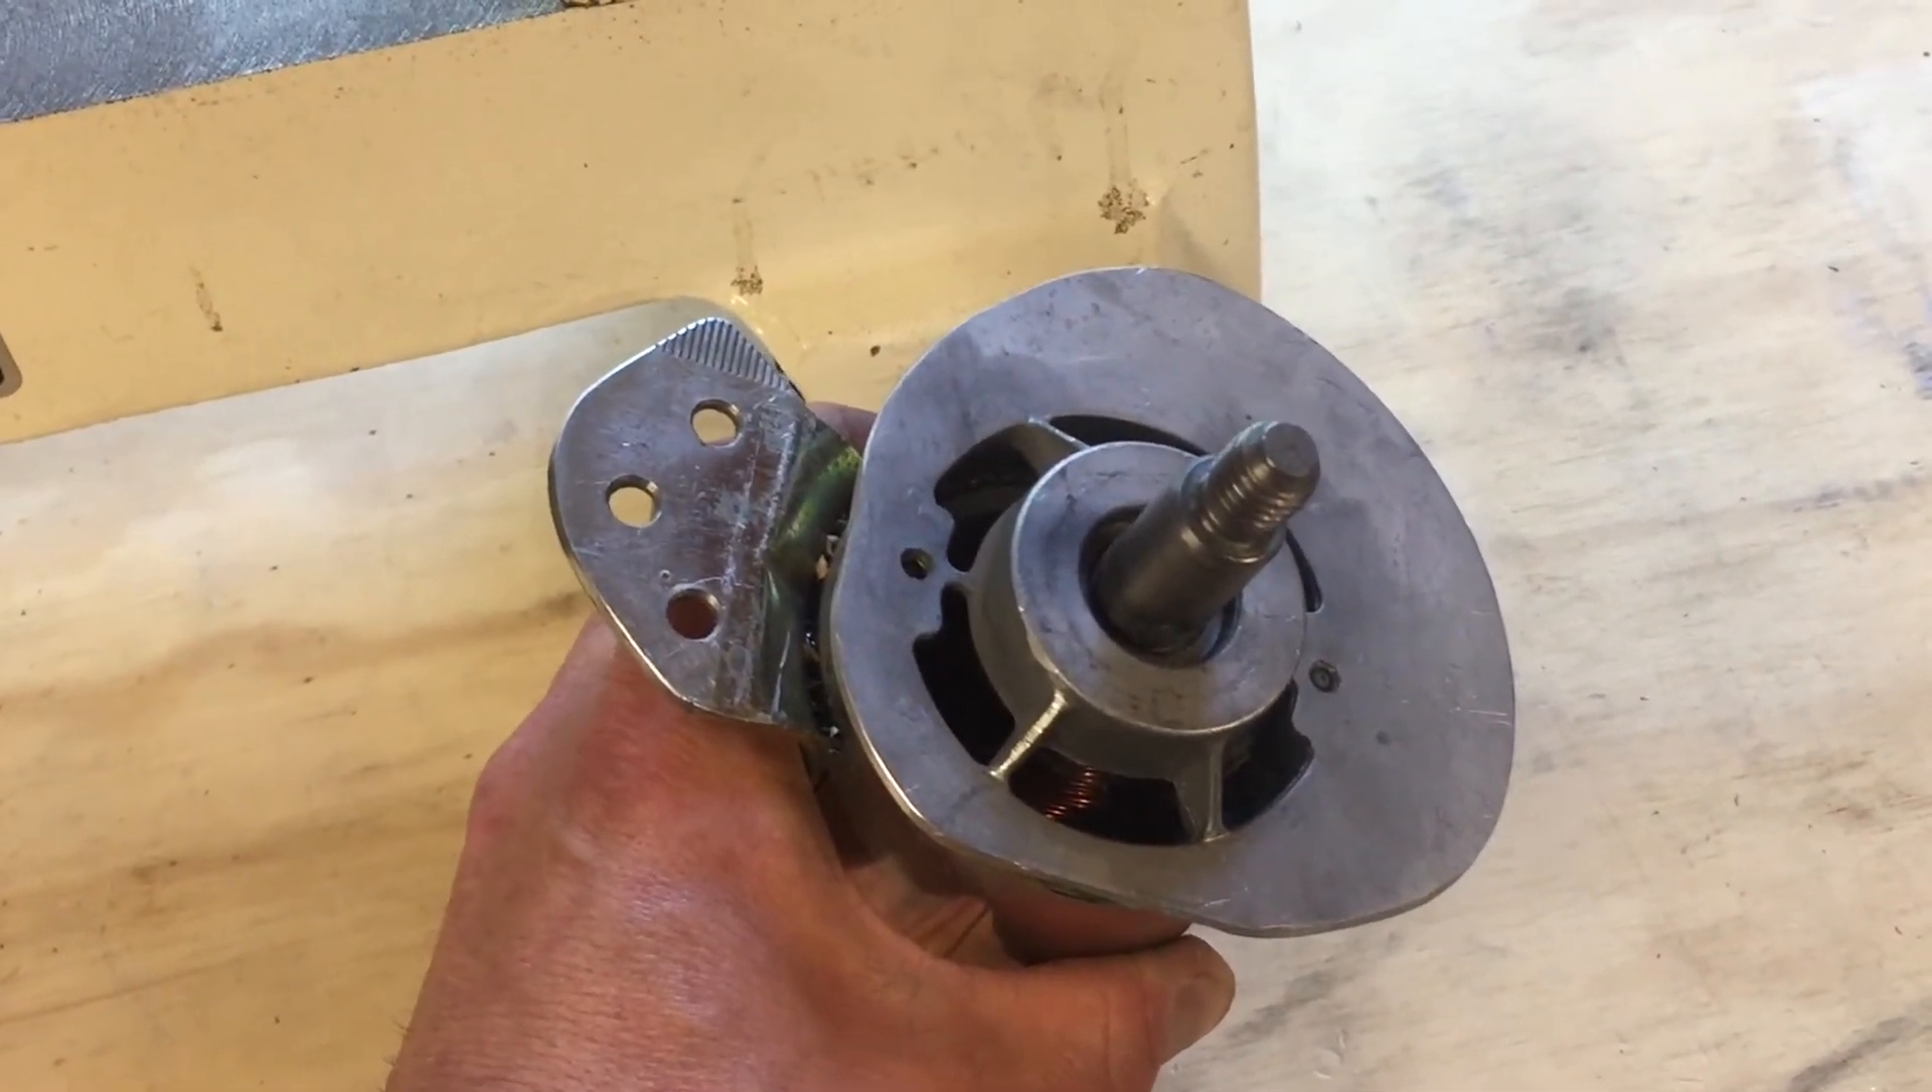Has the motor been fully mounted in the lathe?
No.